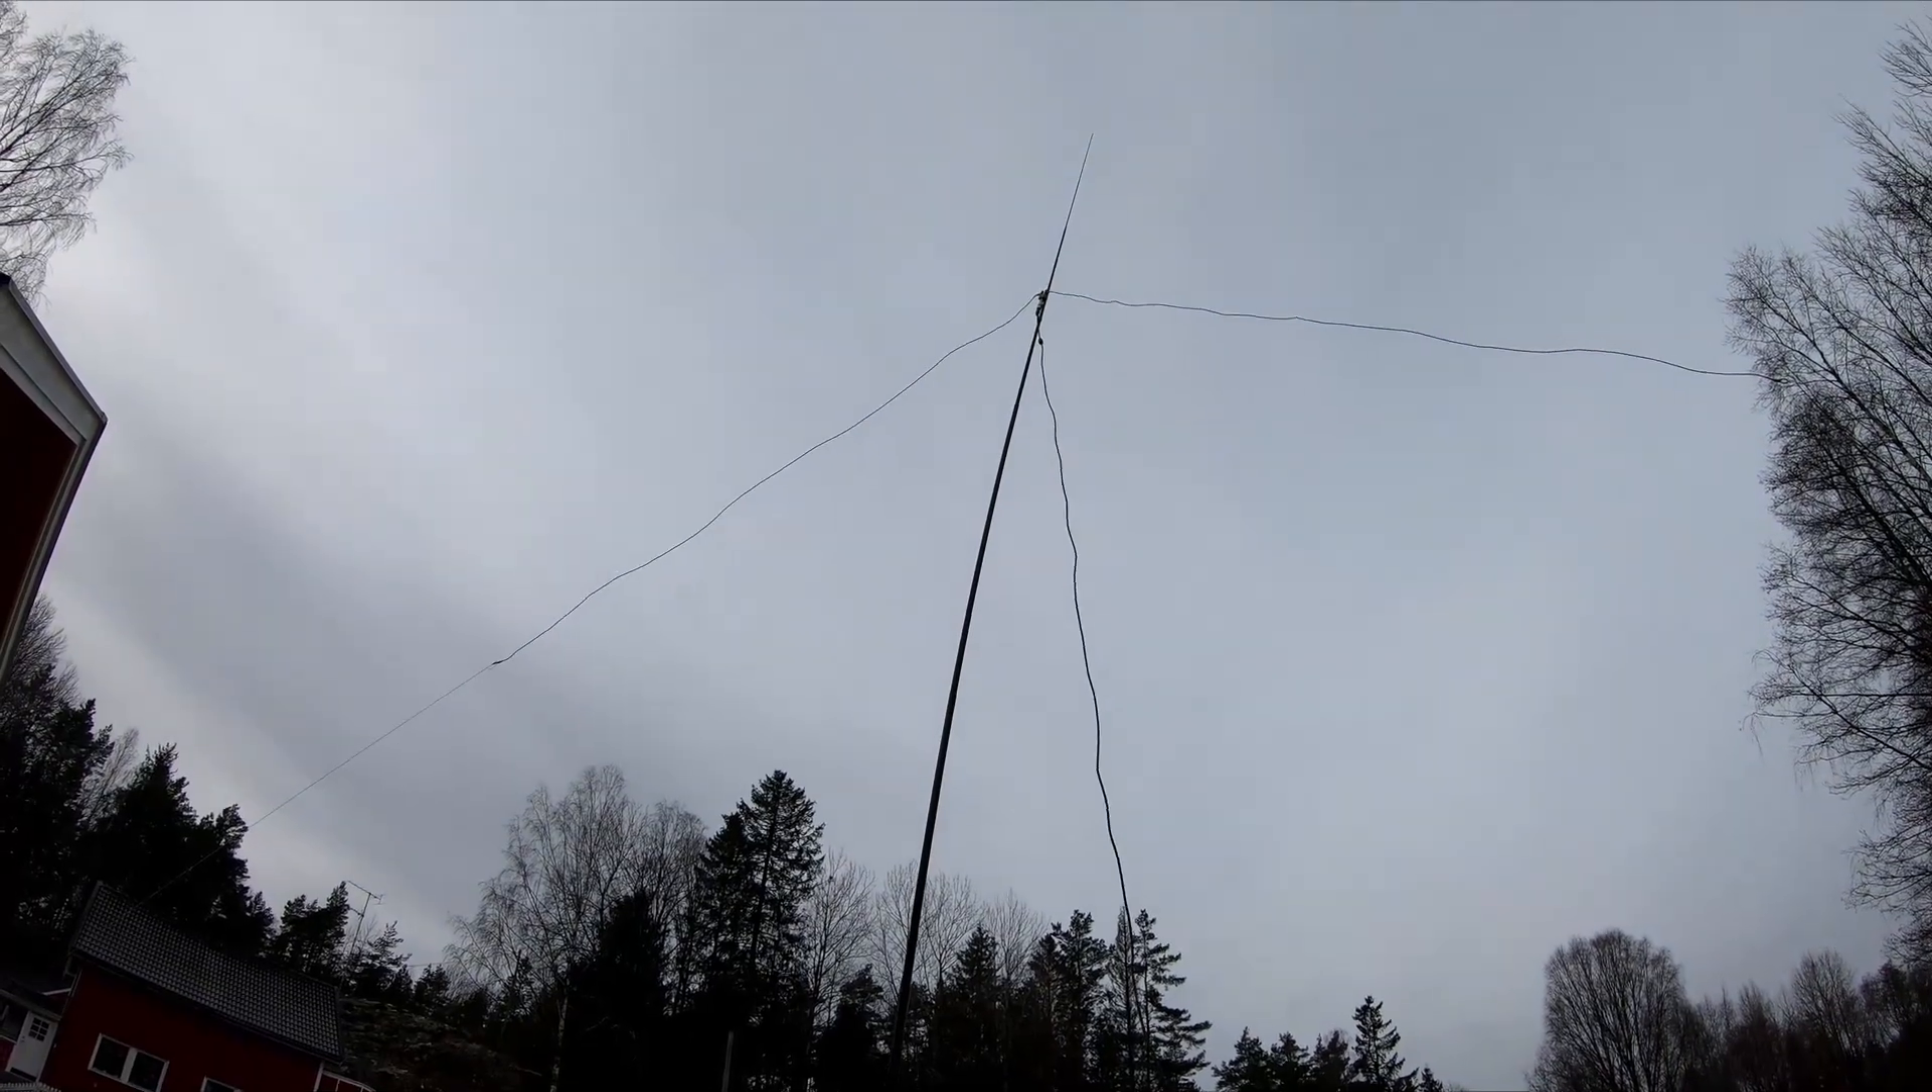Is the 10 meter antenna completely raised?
Yes.